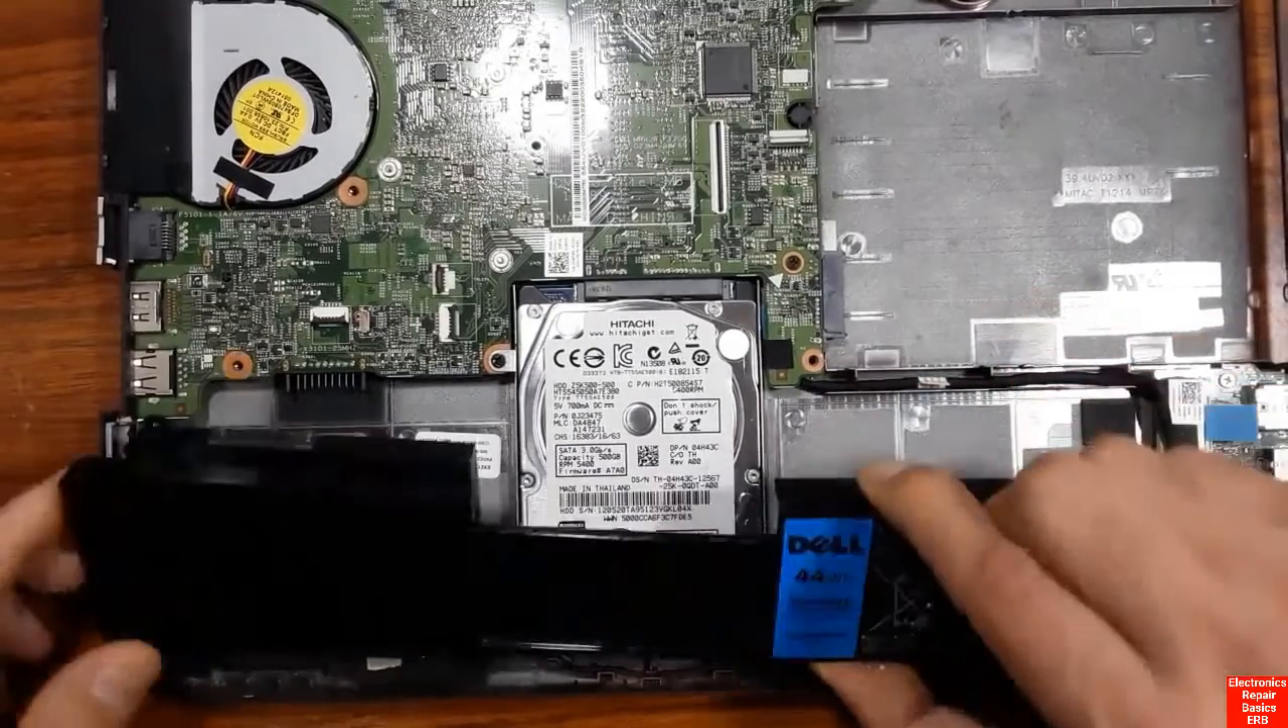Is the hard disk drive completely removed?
No.